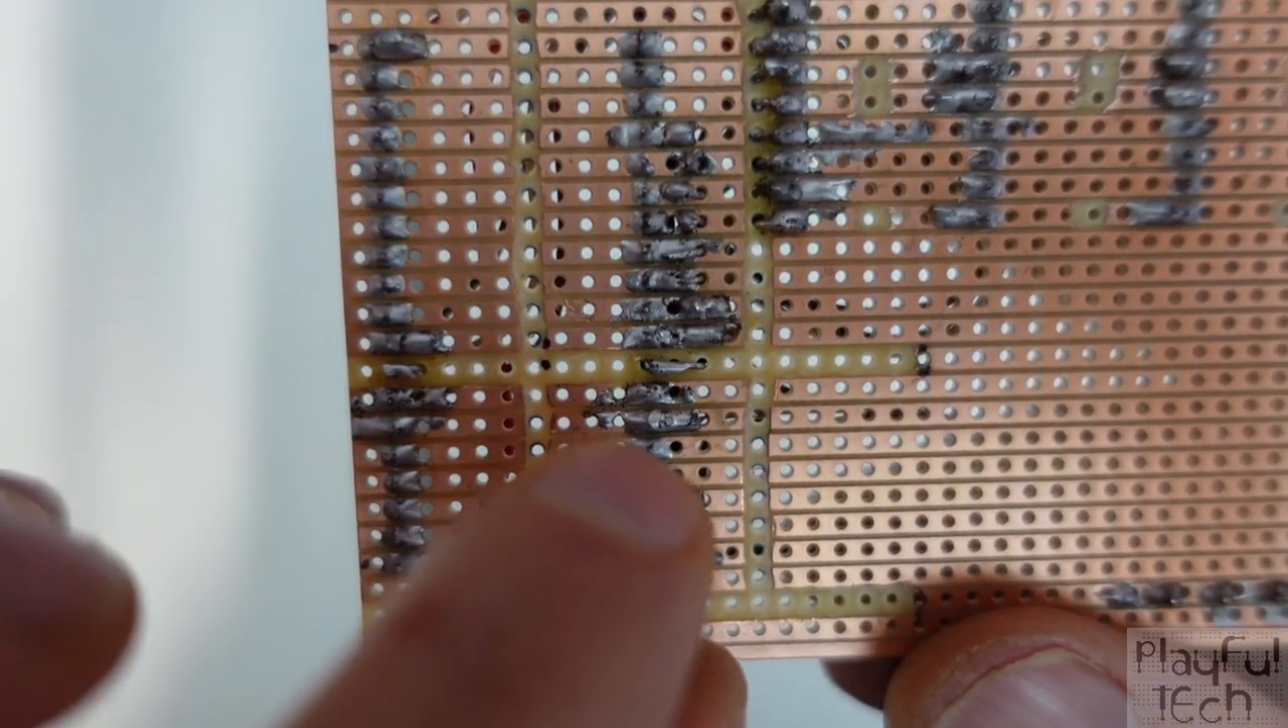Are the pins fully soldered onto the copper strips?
Yes.